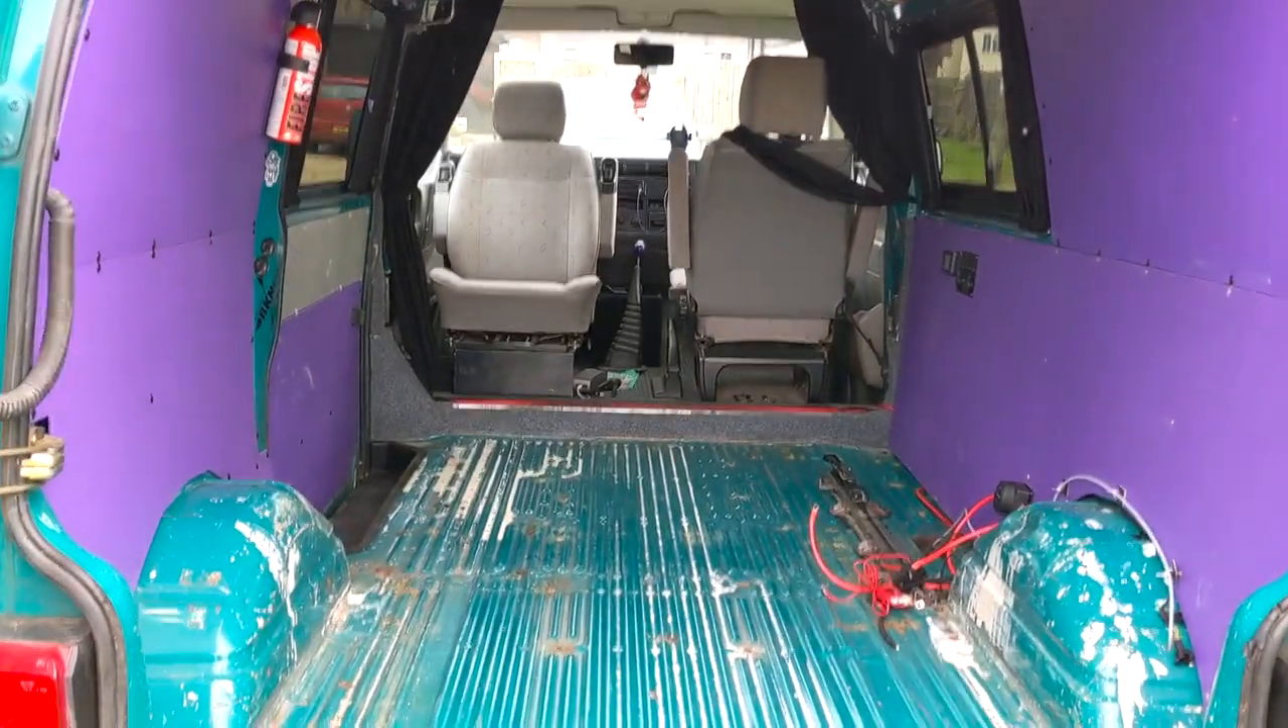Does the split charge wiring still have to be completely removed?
Yes.